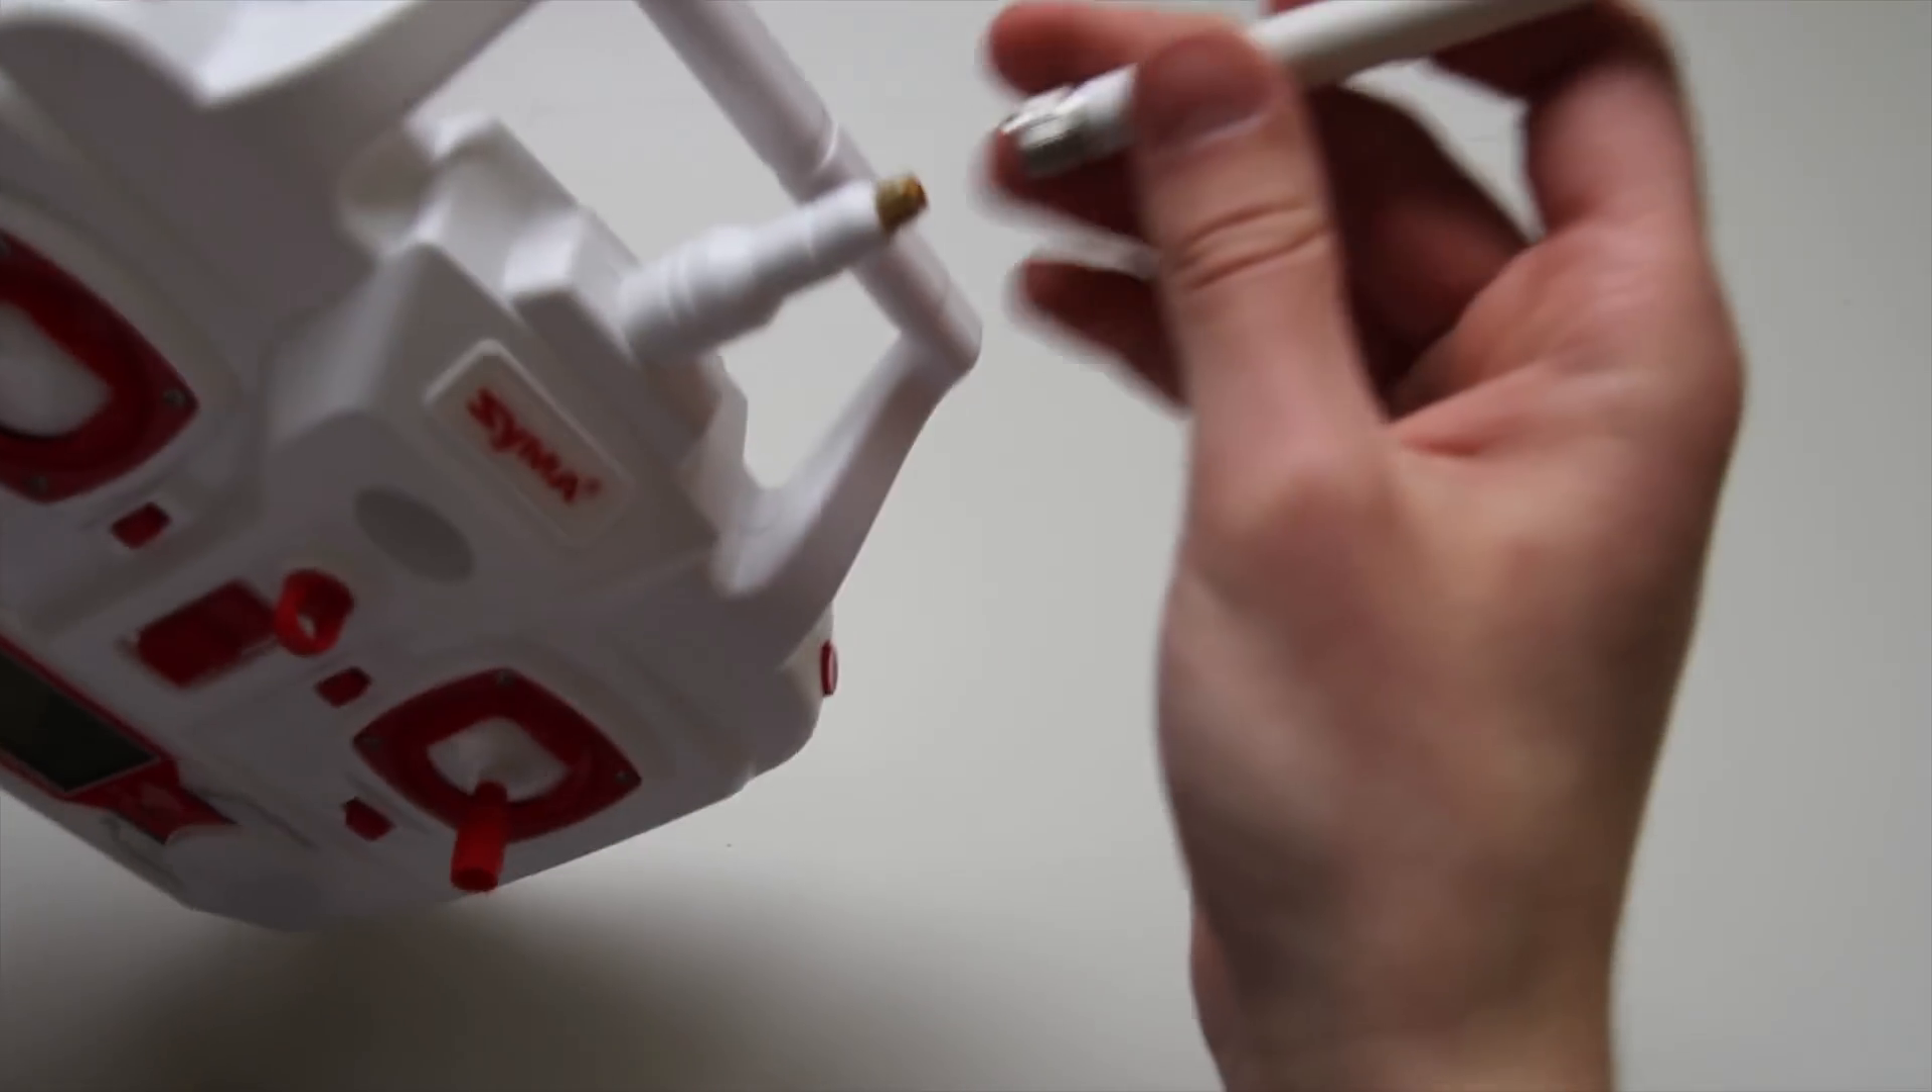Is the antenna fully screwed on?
No.